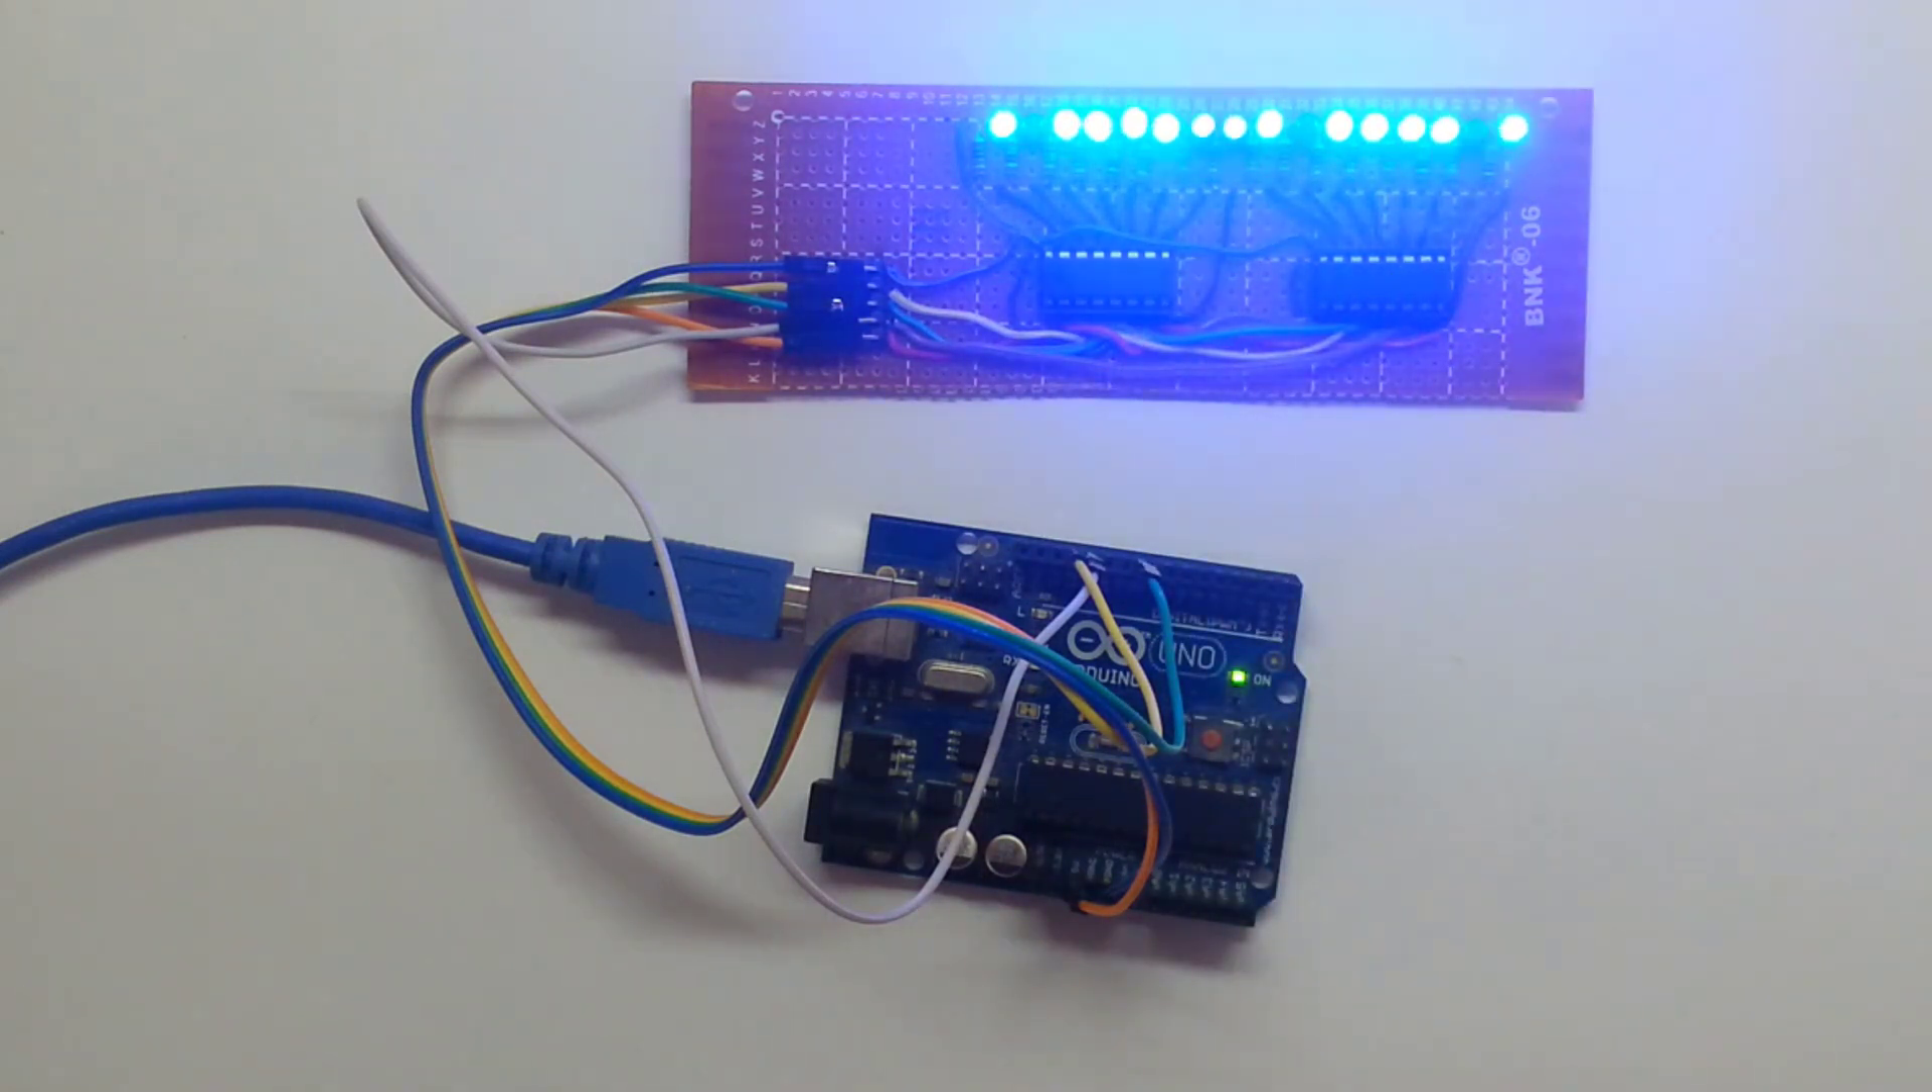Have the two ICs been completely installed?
Yes.